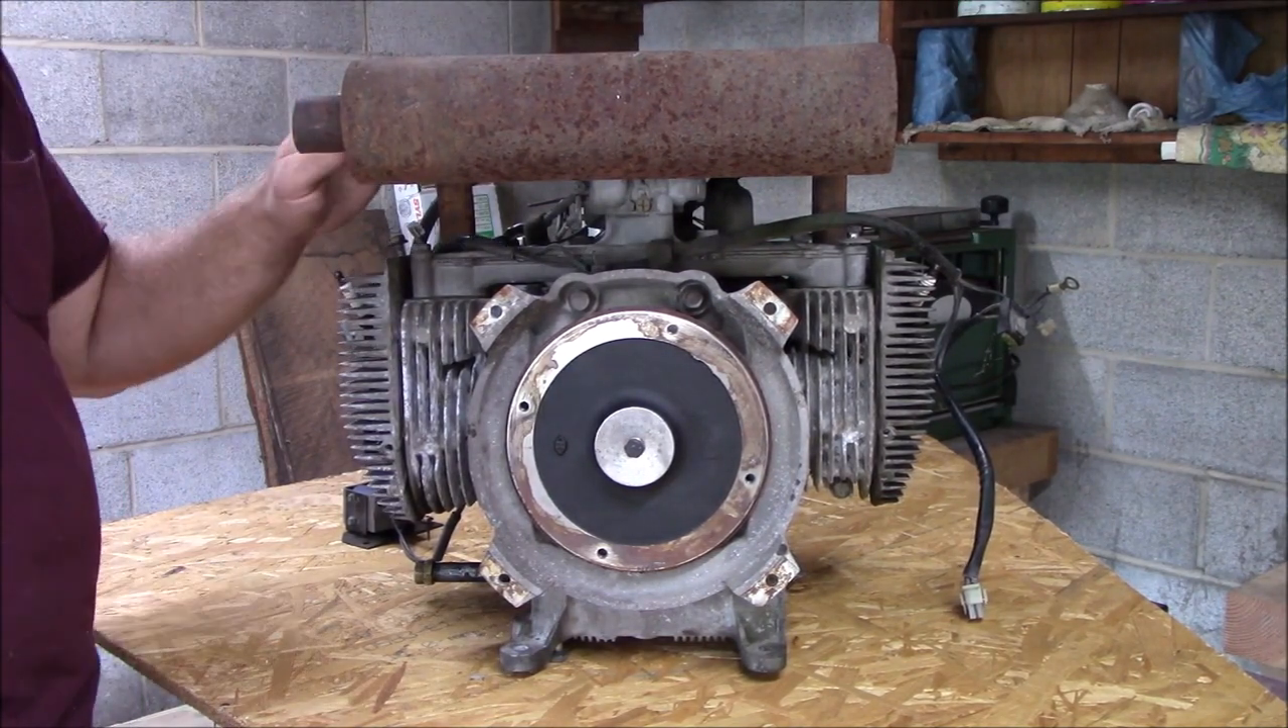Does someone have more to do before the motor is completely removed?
No.